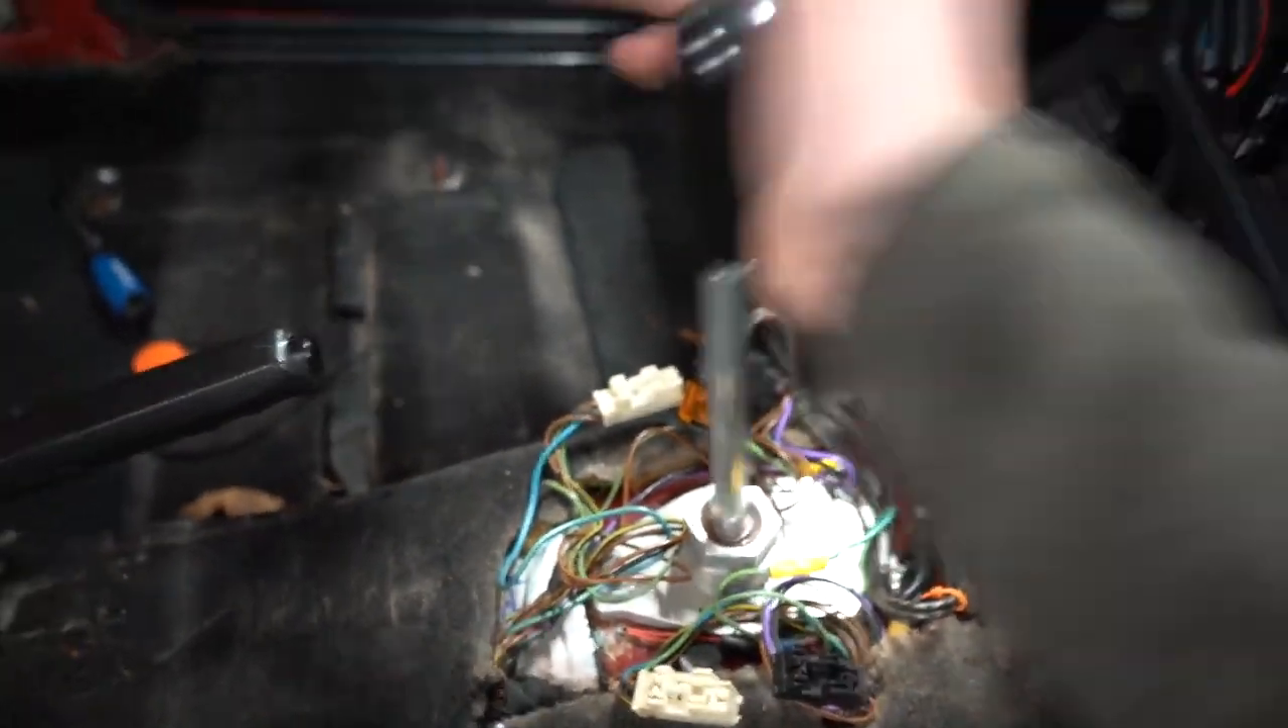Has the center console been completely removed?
Yes.